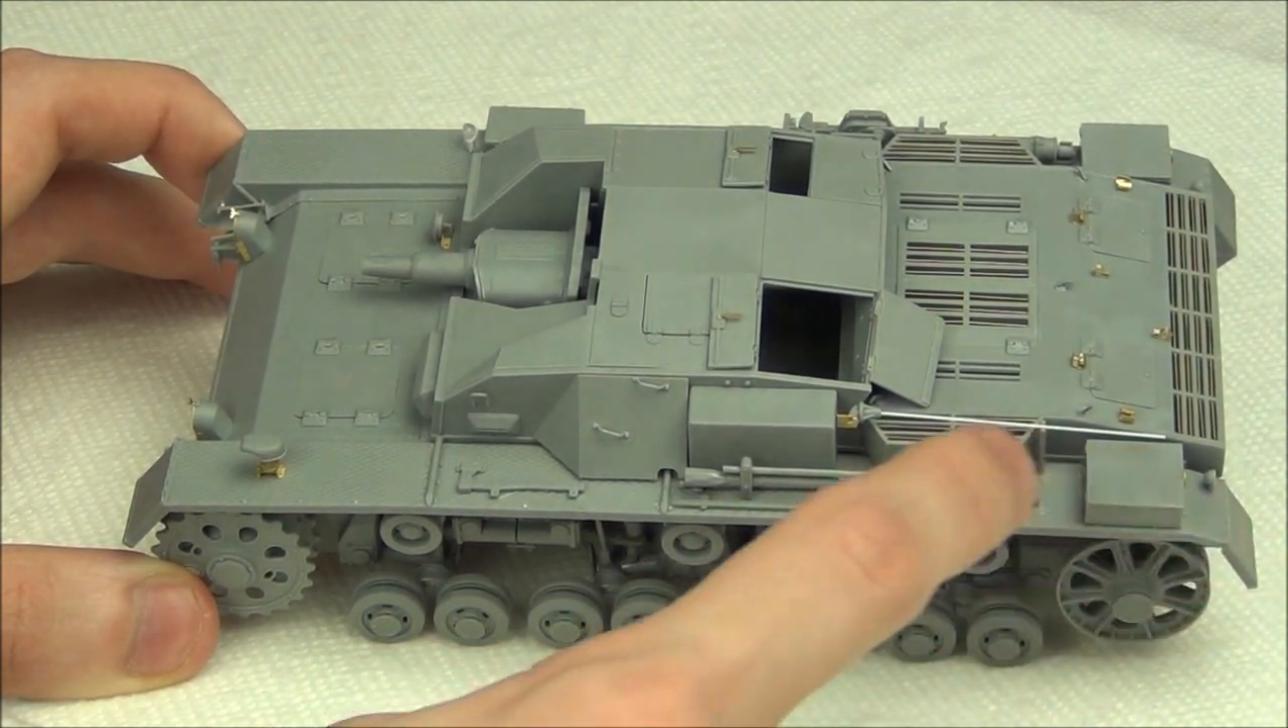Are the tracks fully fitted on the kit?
No.